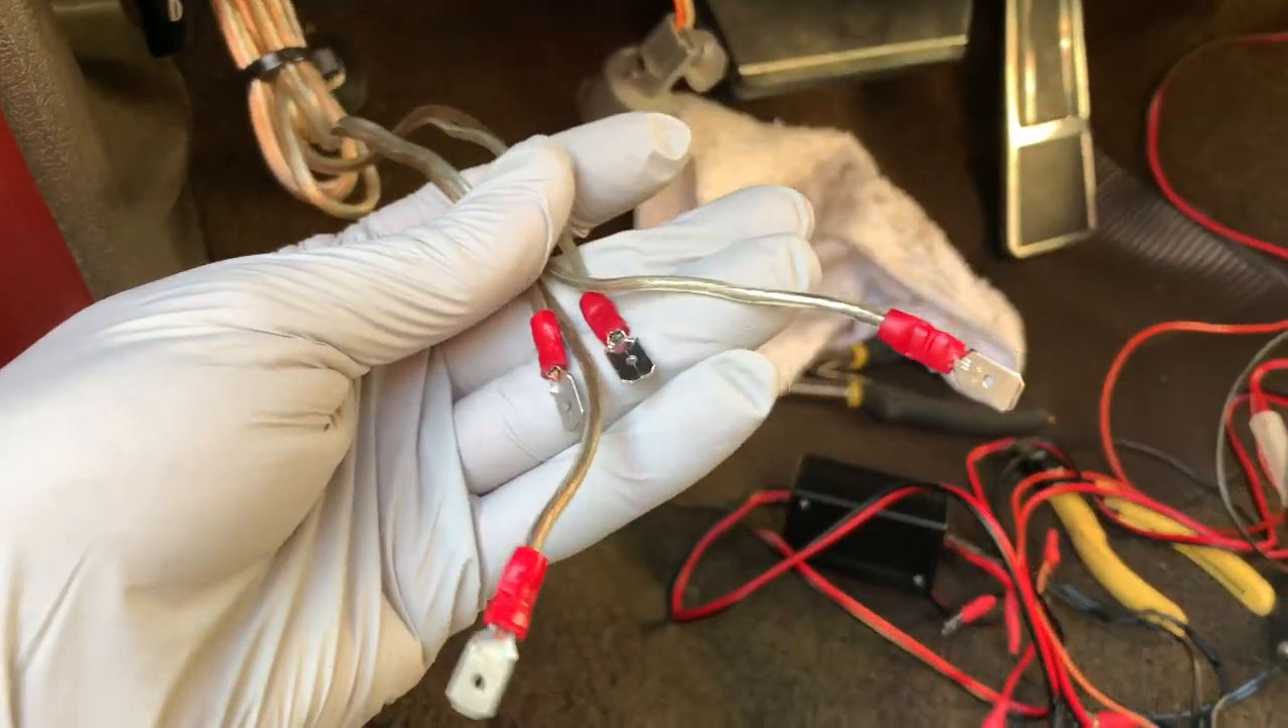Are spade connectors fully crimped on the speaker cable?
Yes.